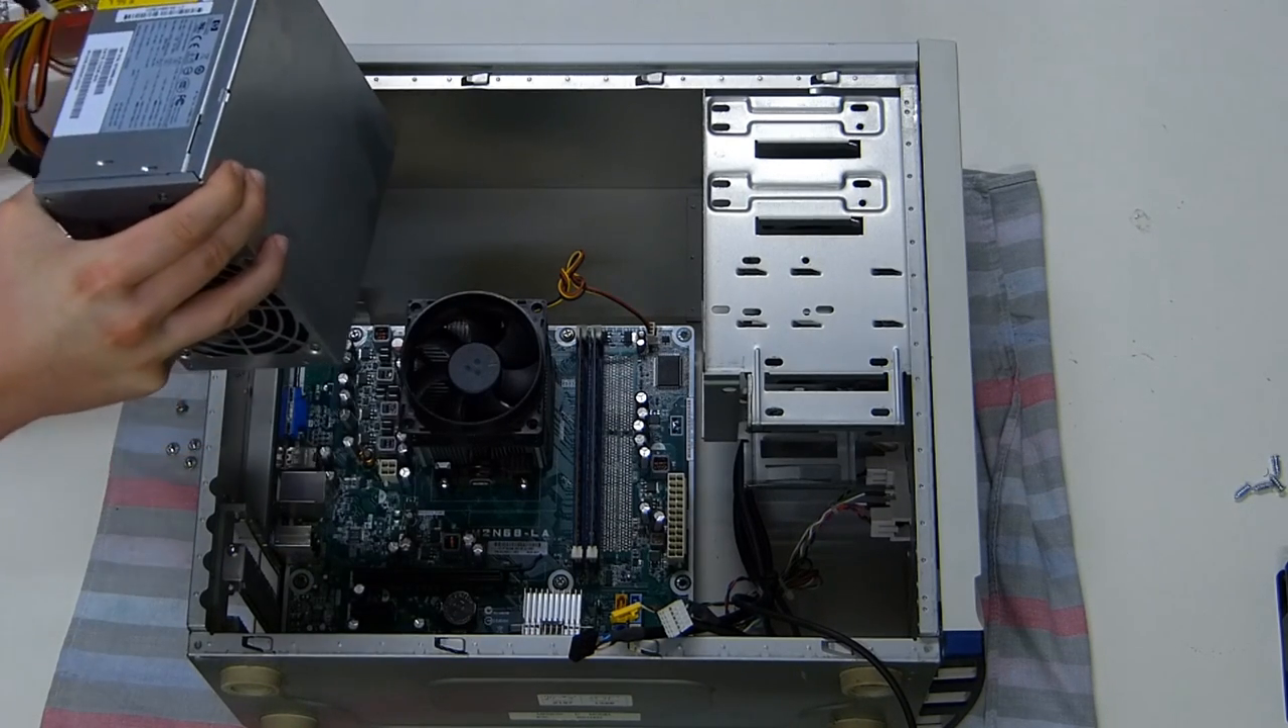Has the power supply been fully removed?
Yes.